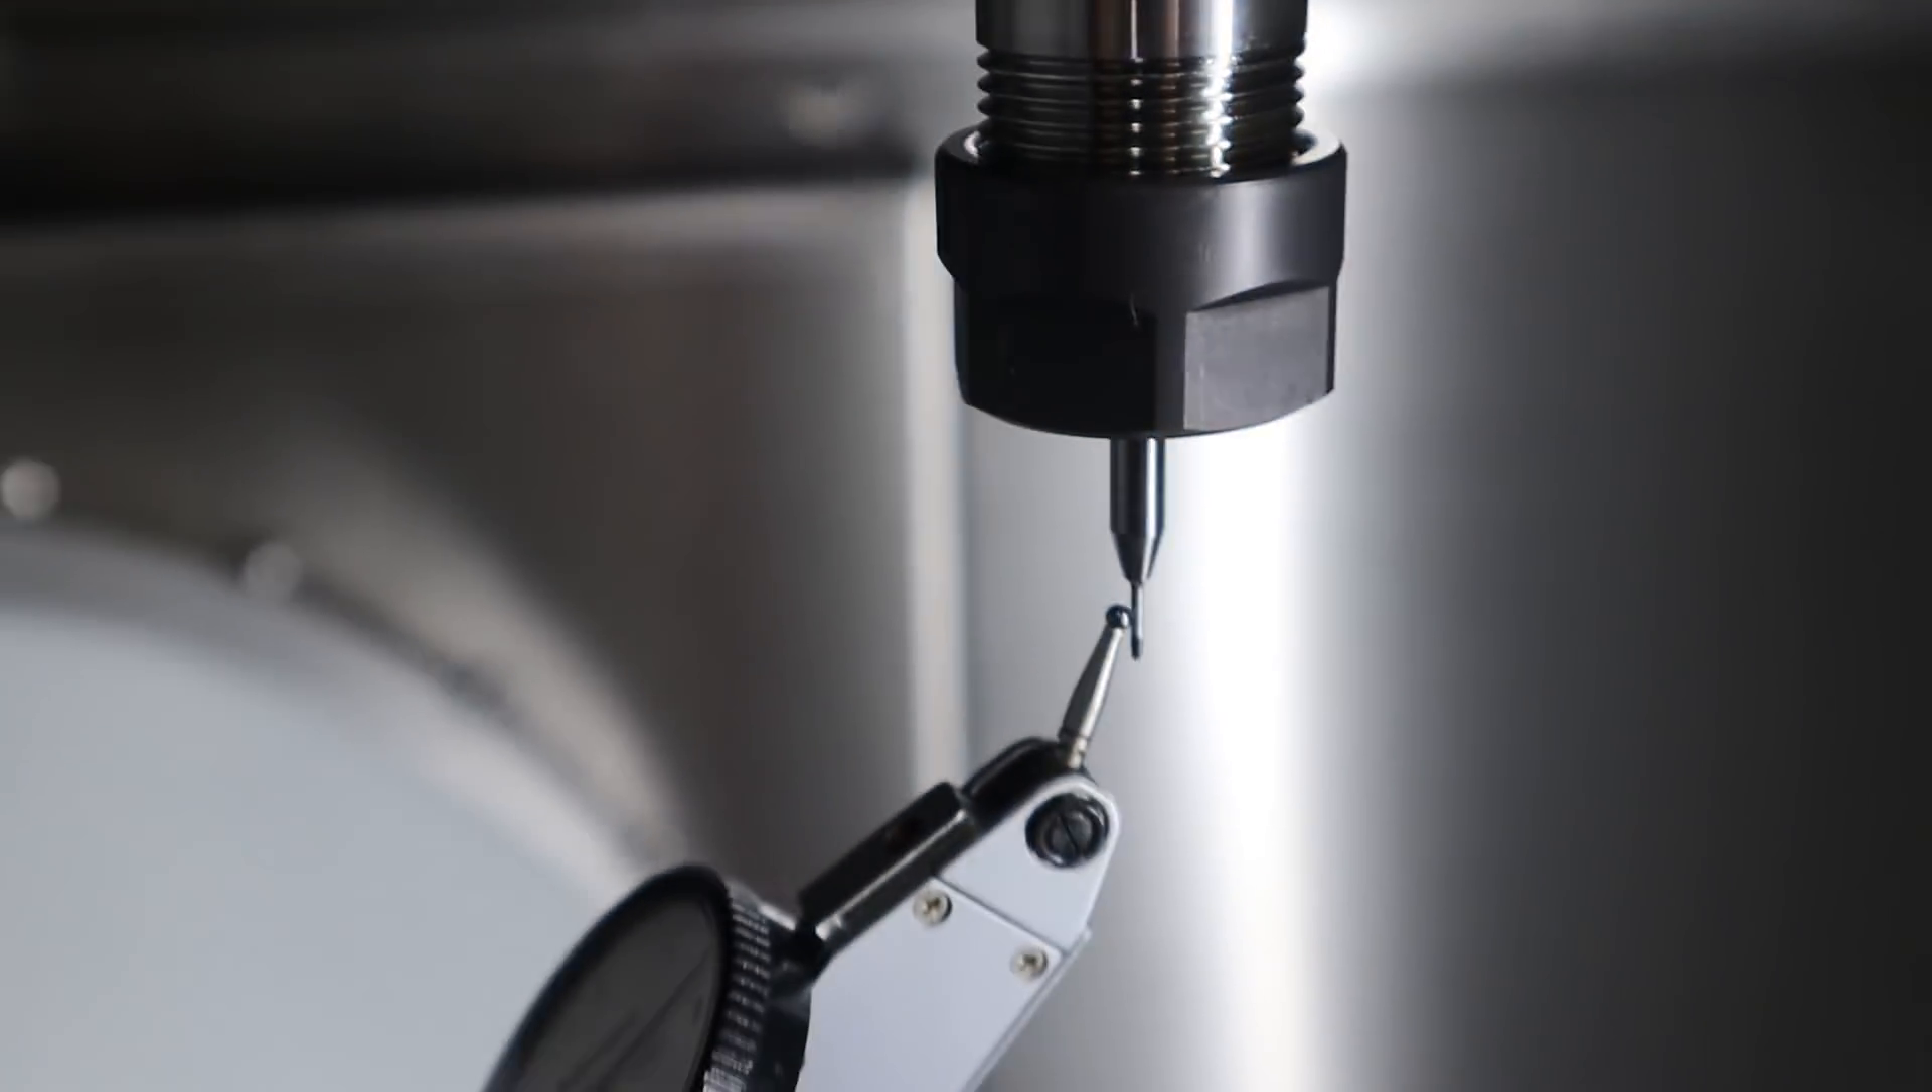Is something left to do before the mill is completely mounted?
No.